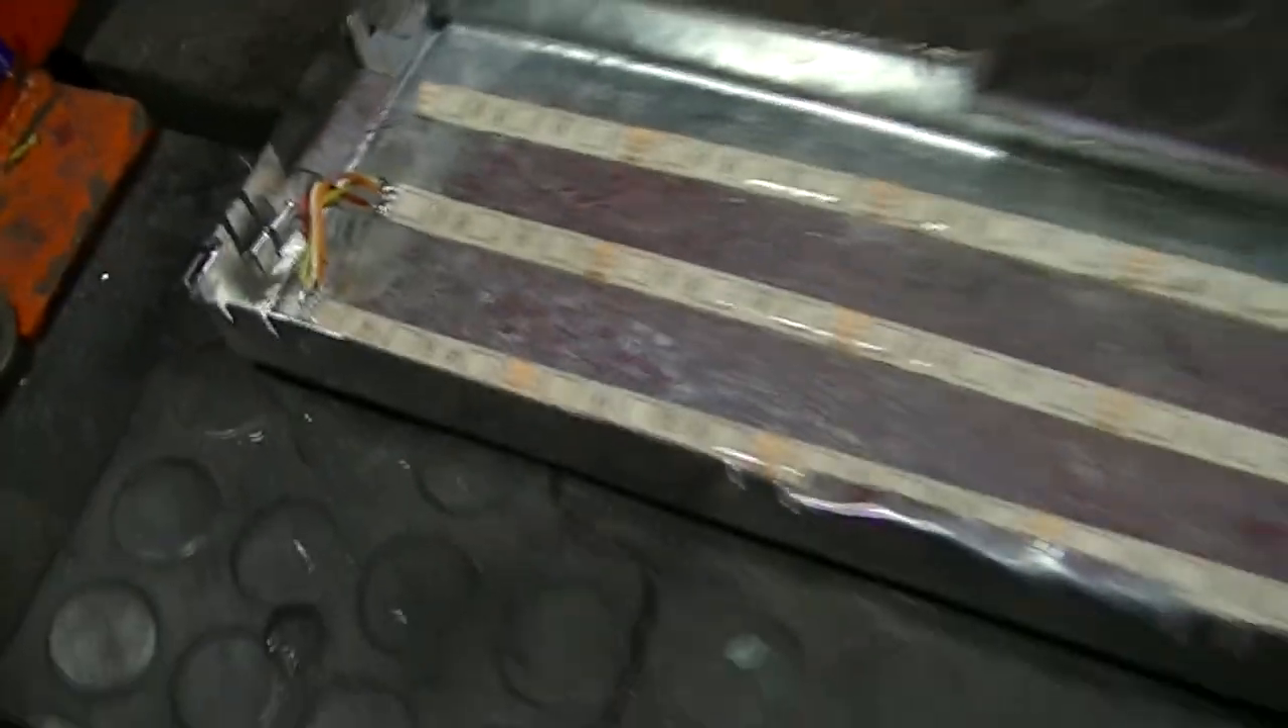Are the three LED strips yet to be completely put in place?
No.